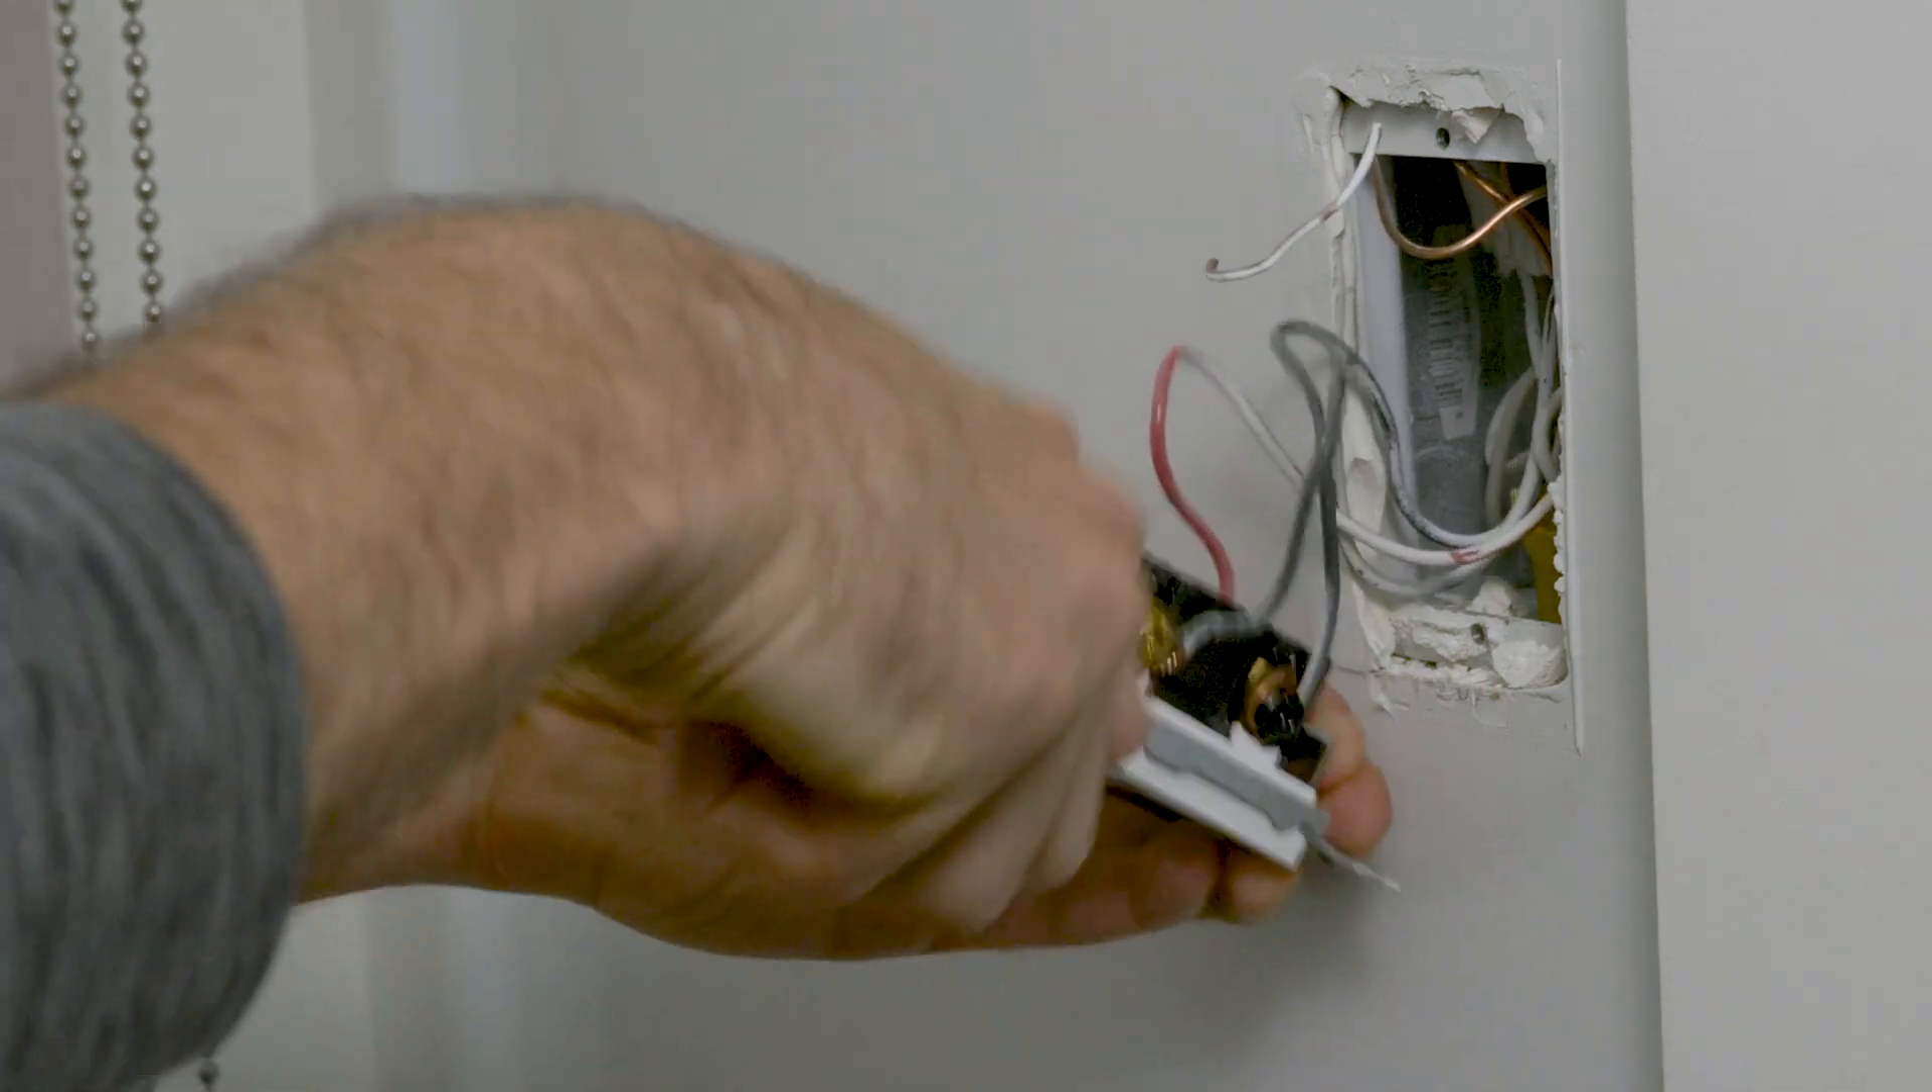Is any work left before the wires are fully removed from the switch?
Yes.